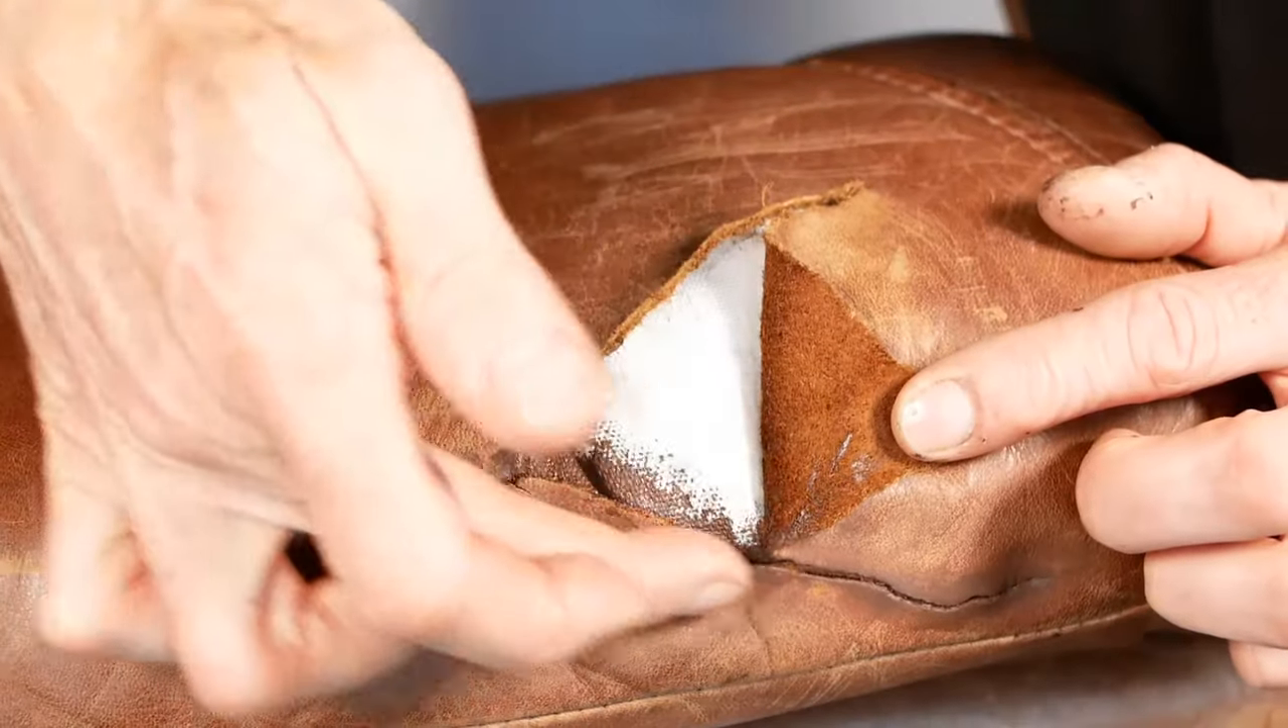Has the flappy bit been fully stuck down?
No.